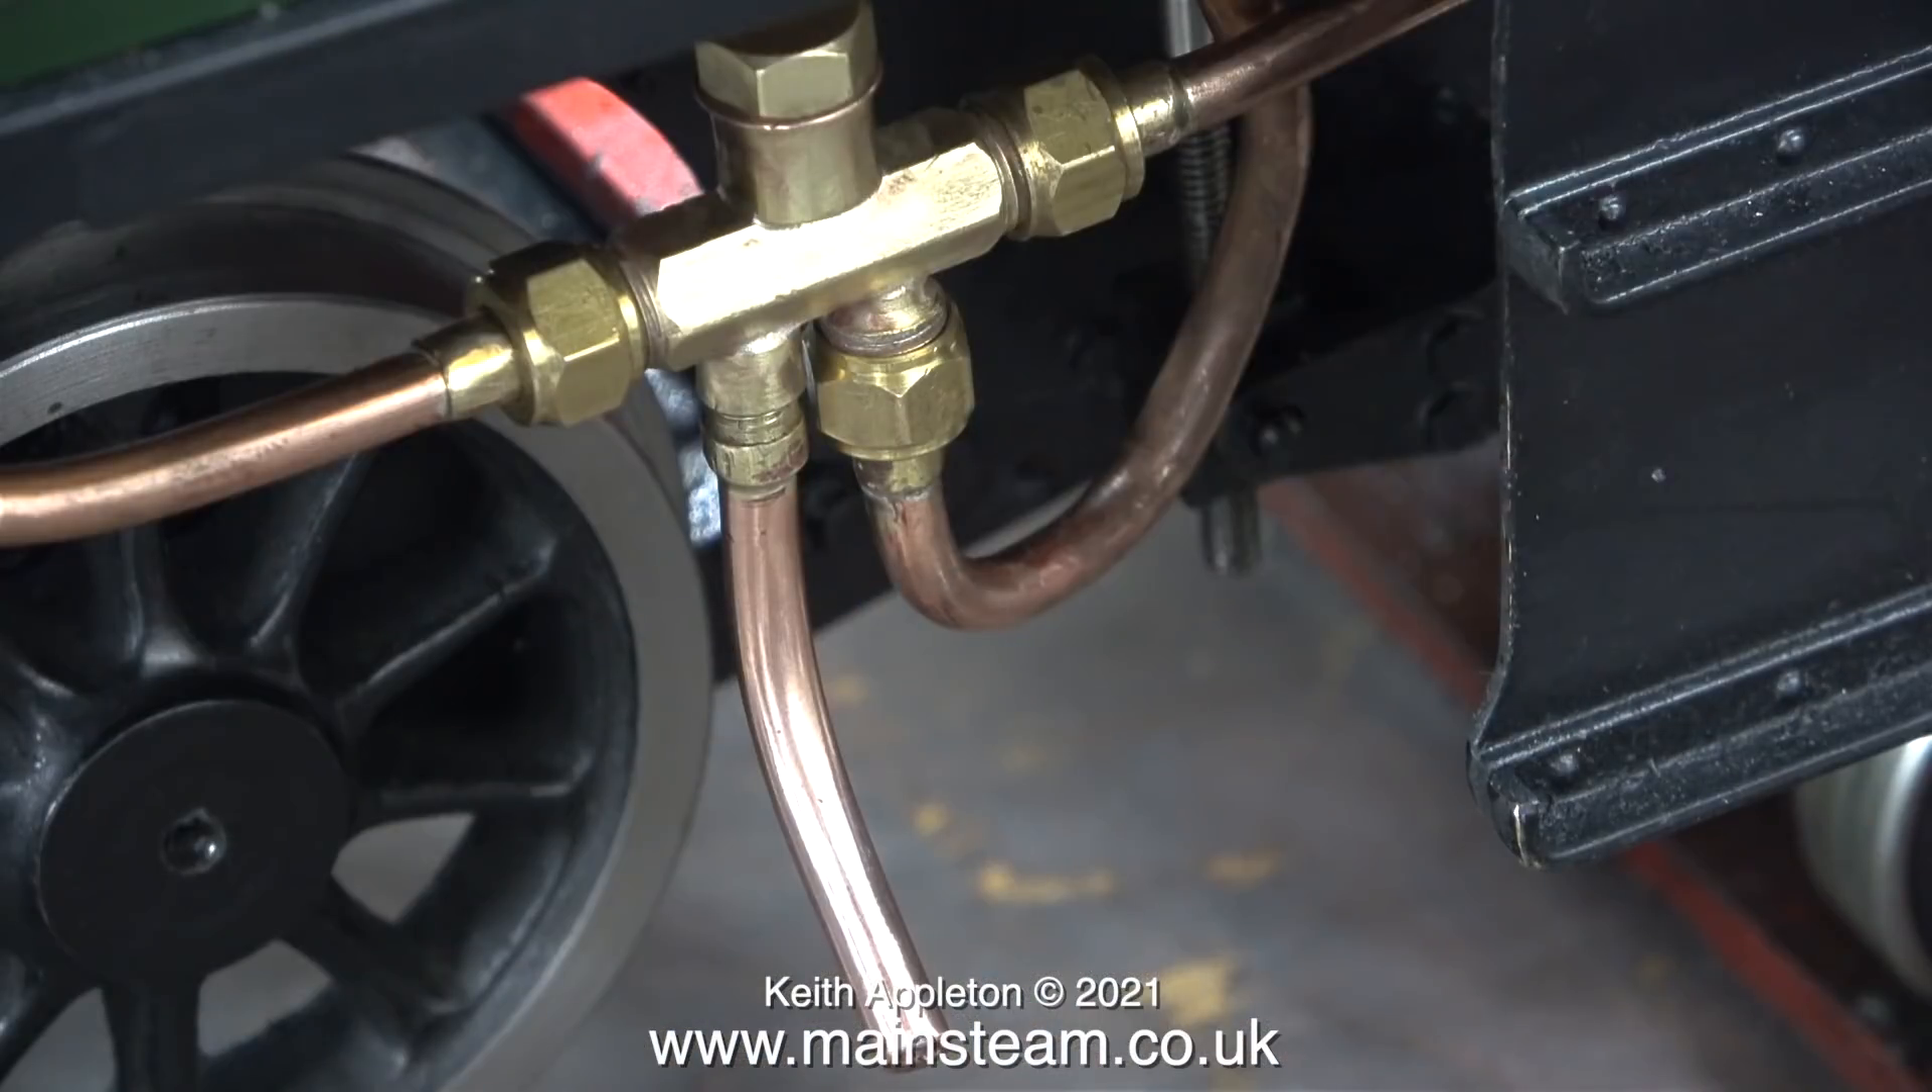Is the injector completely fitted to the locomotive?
Yes.